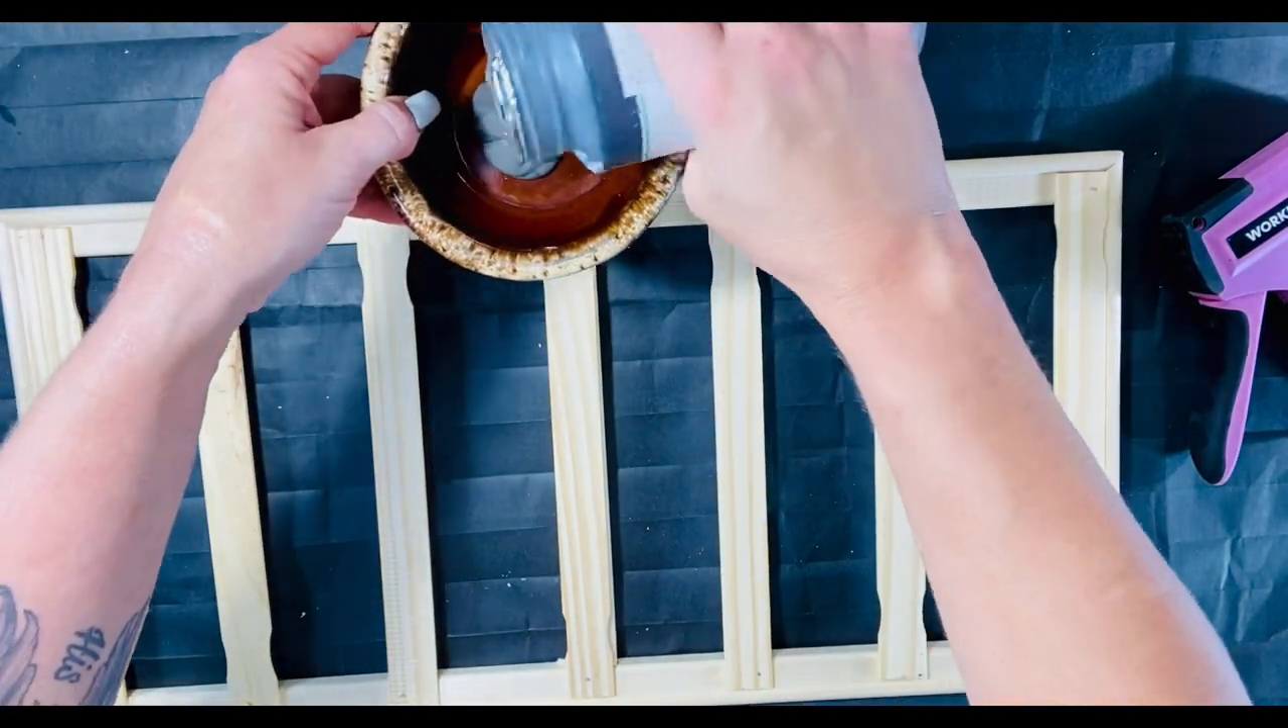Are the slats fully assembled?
Yes.